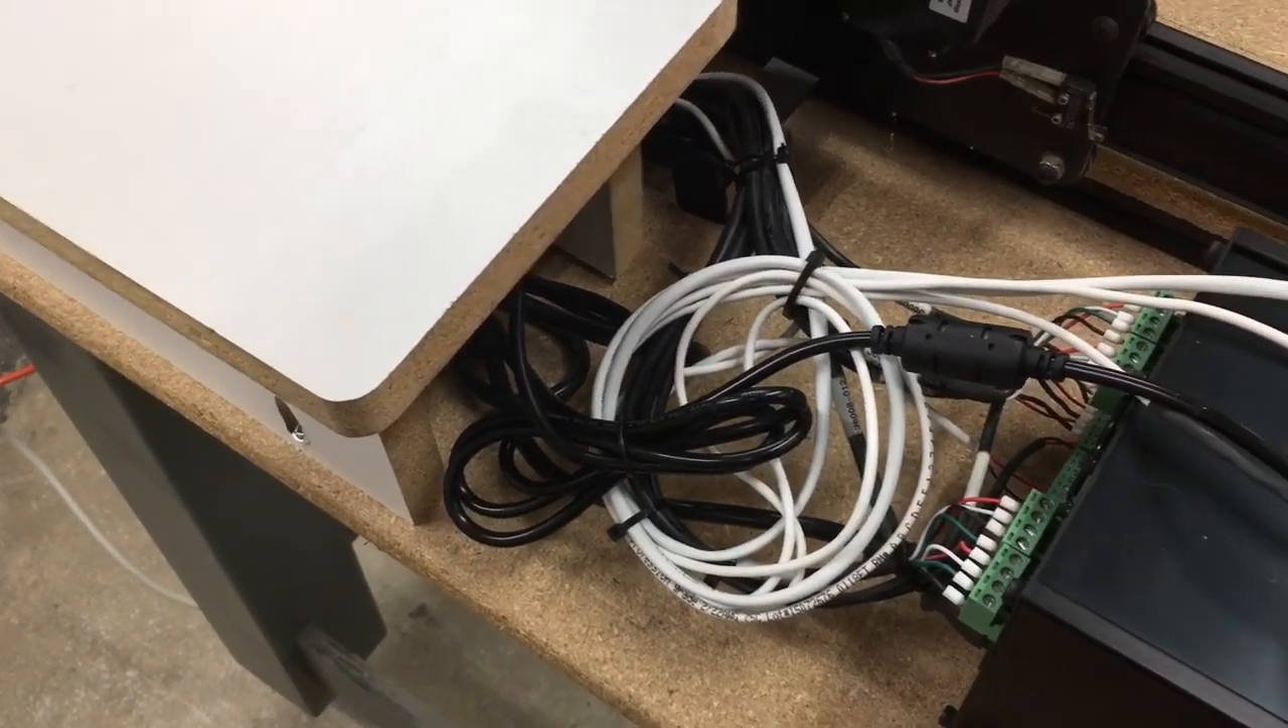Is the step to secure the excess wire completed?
Yes.